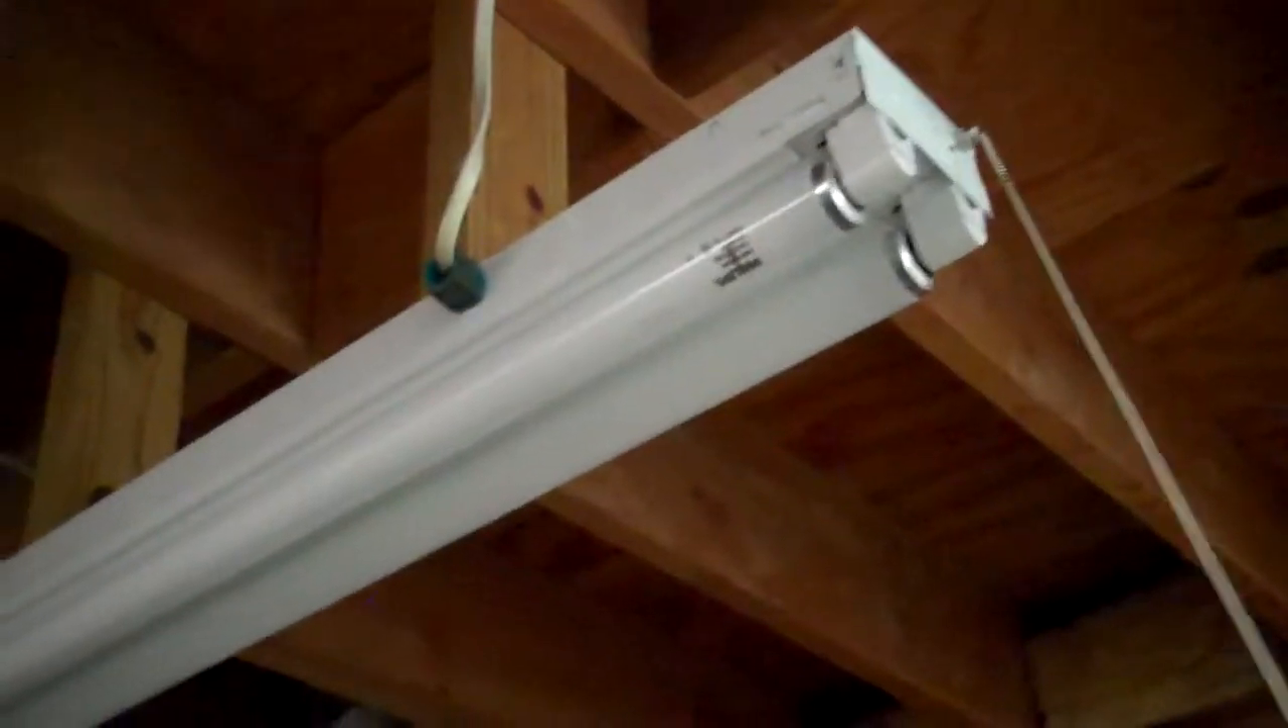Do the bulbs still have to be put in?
No.